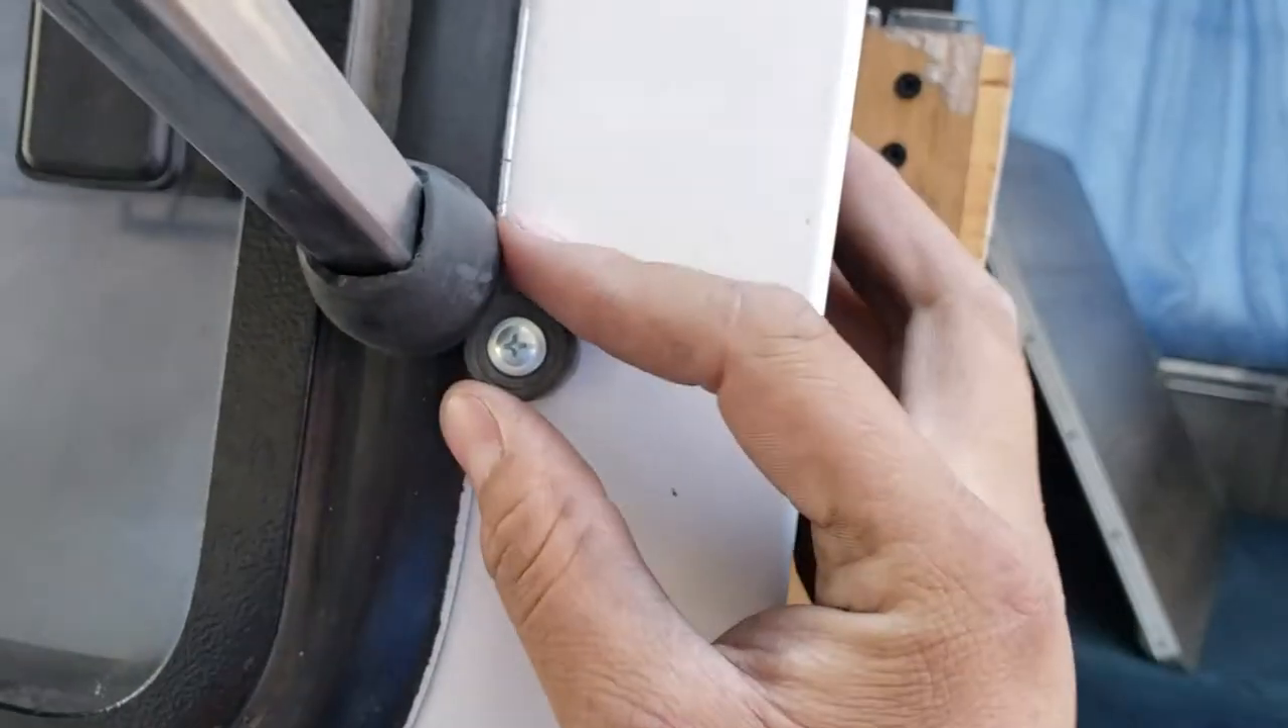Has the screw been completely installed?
Yes.